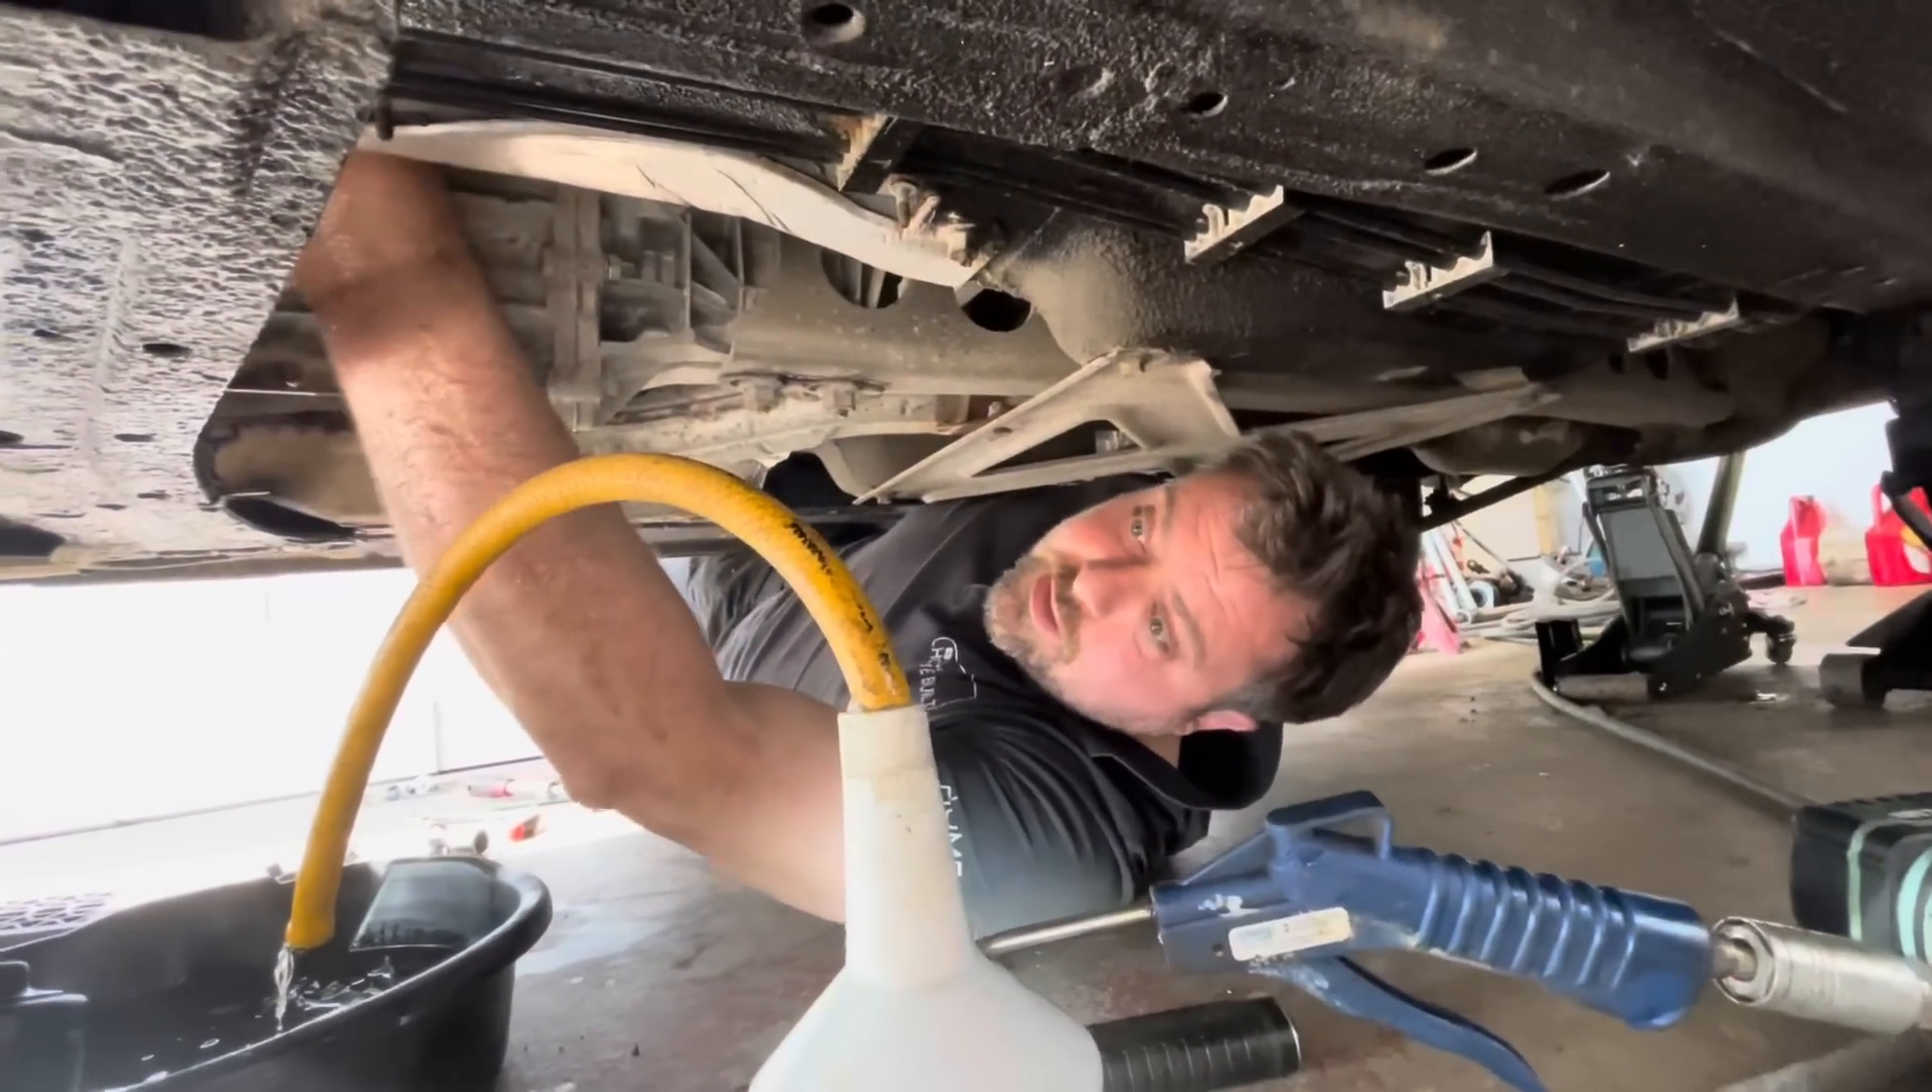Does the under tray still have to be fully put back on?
Yes.